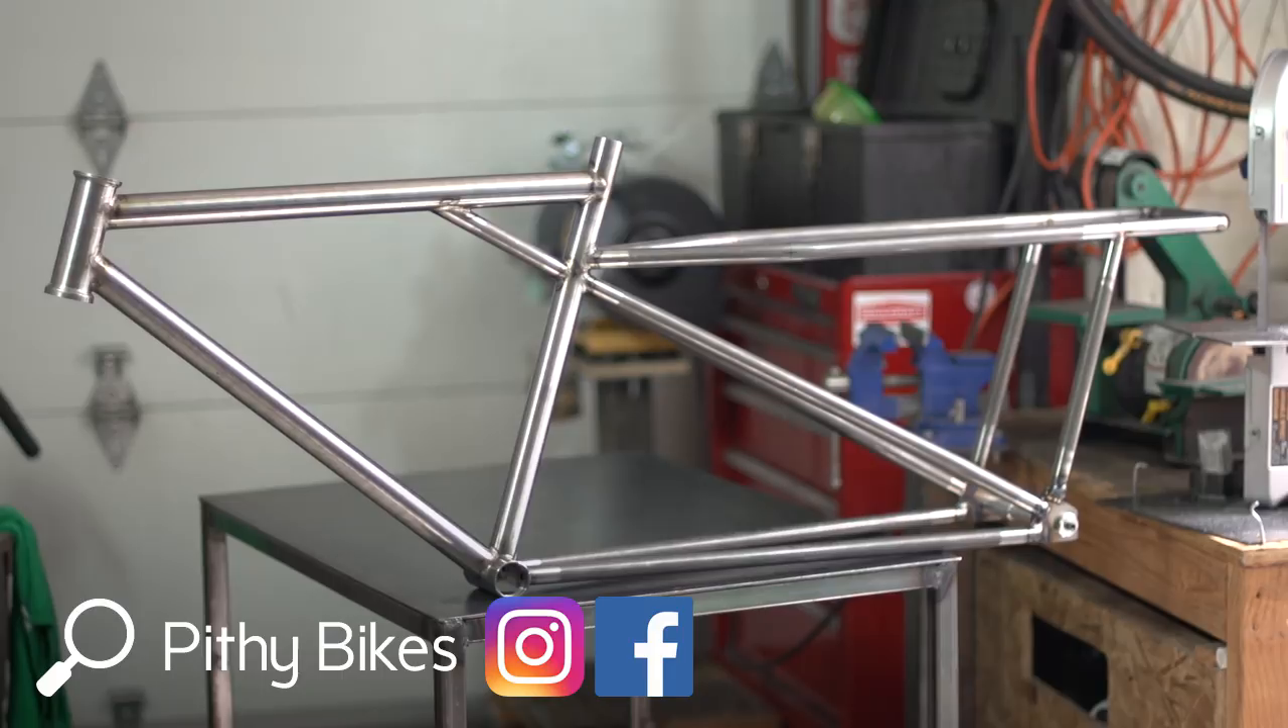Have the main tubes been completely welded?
Yes.